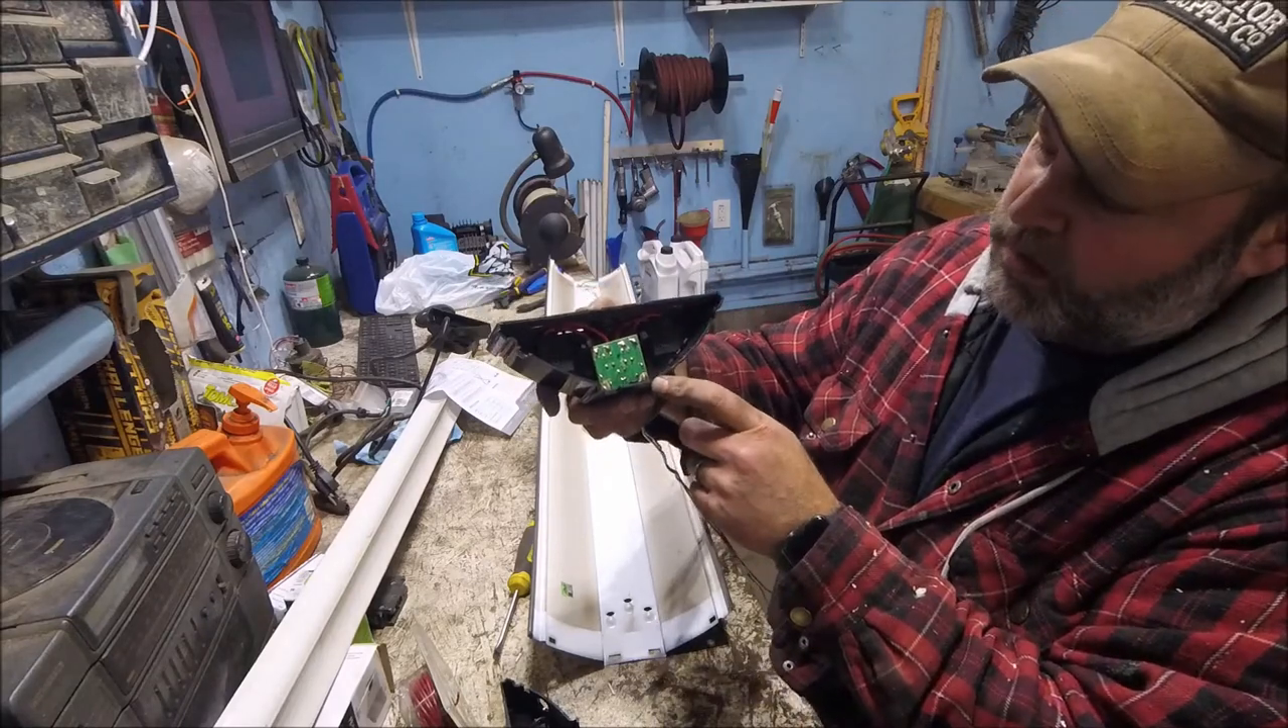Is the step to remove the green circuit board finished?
No.